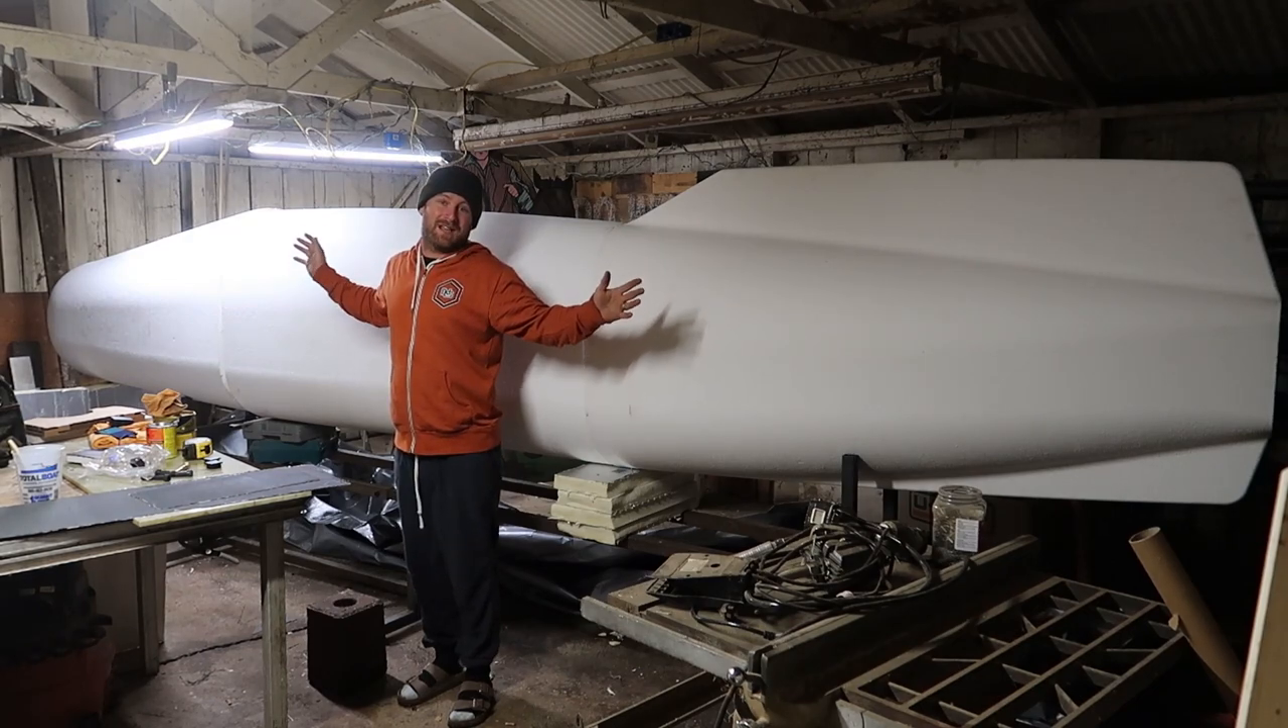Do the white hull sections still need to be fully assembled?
No.